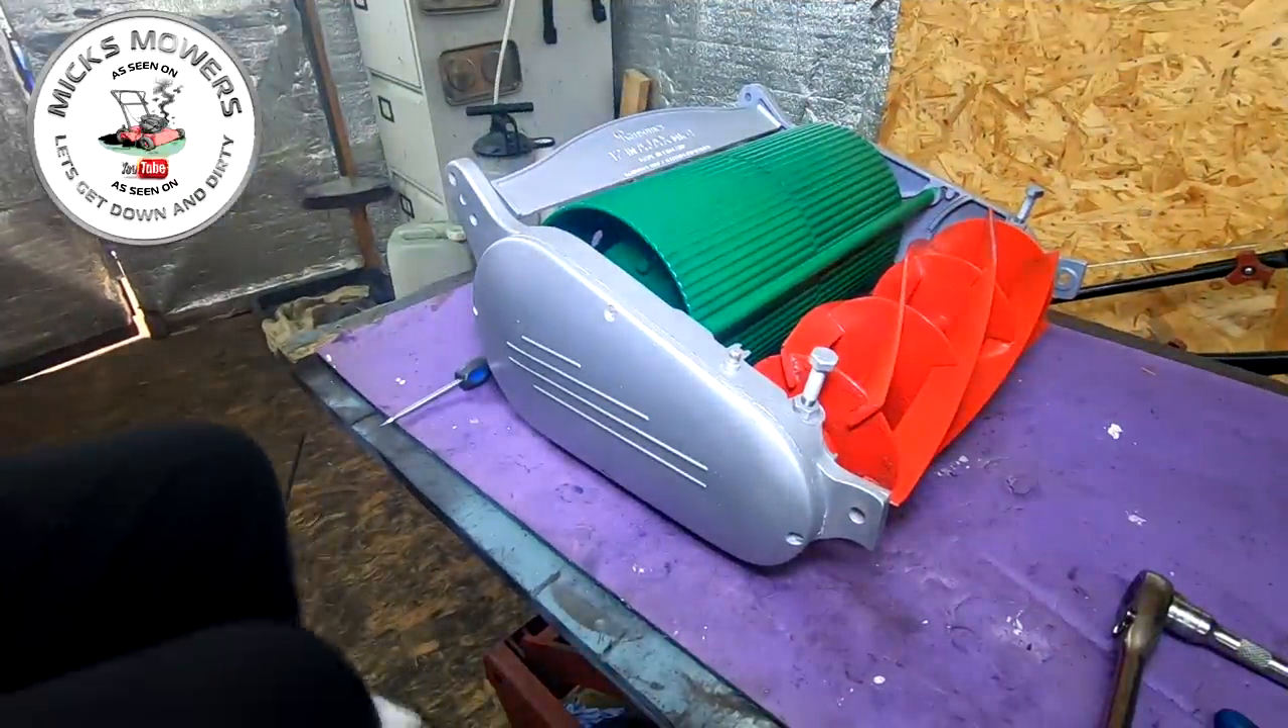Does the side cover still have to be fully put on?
No.